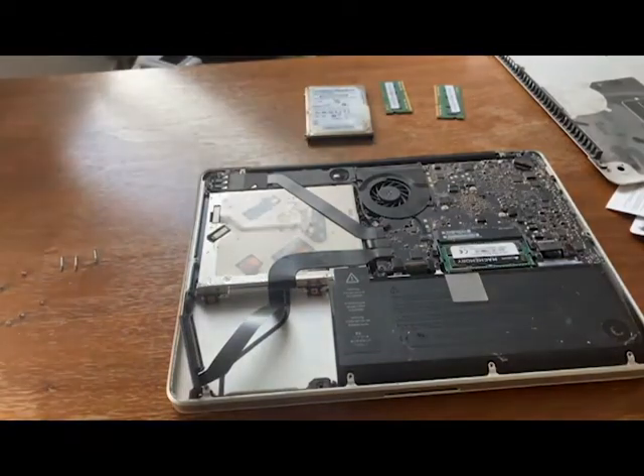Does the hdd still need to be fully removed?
No.